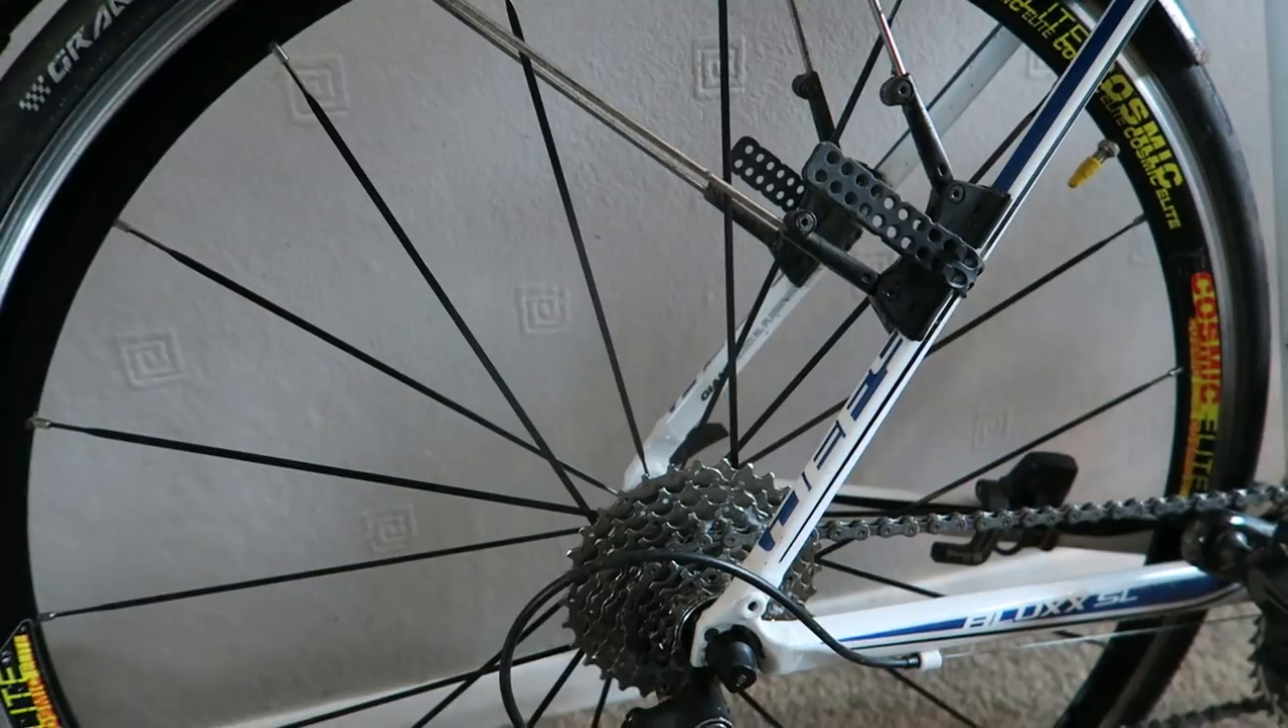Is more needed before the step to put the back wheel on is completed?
No.